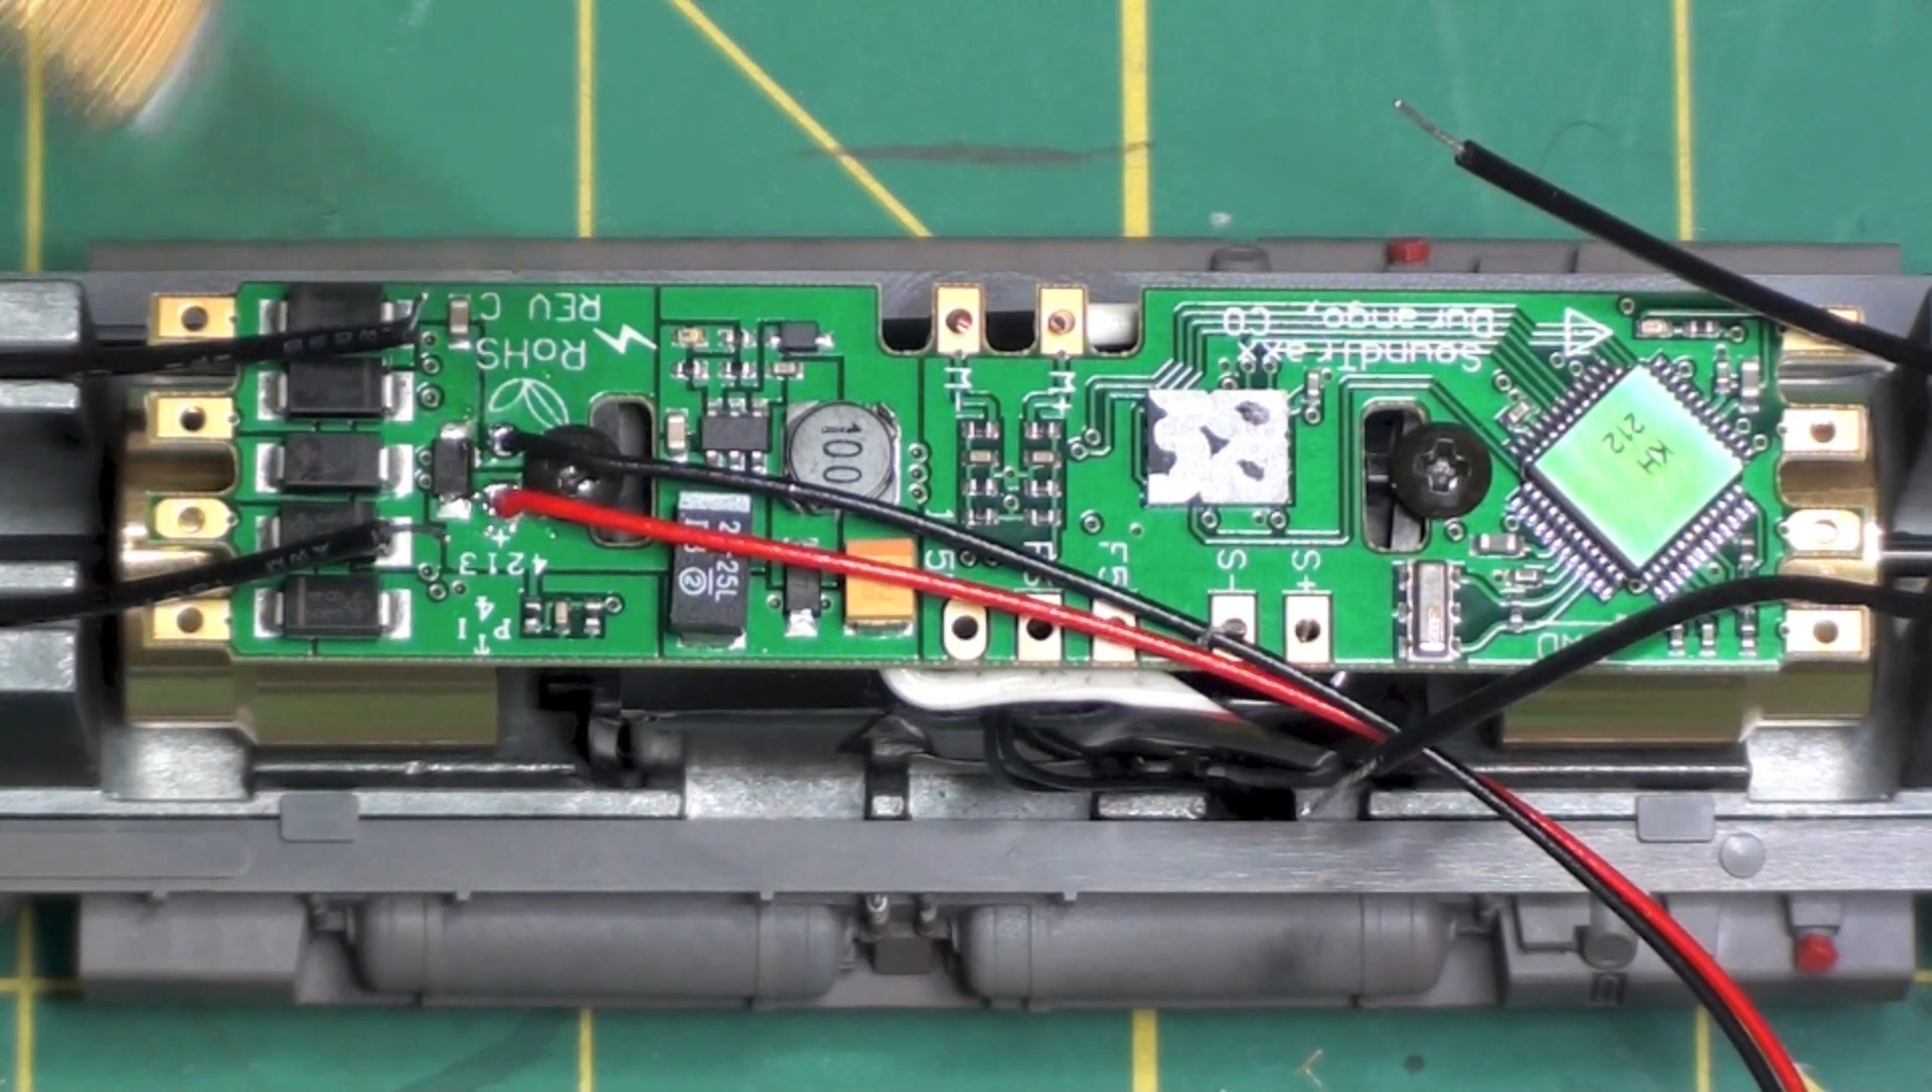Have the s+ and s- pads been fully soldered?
No.